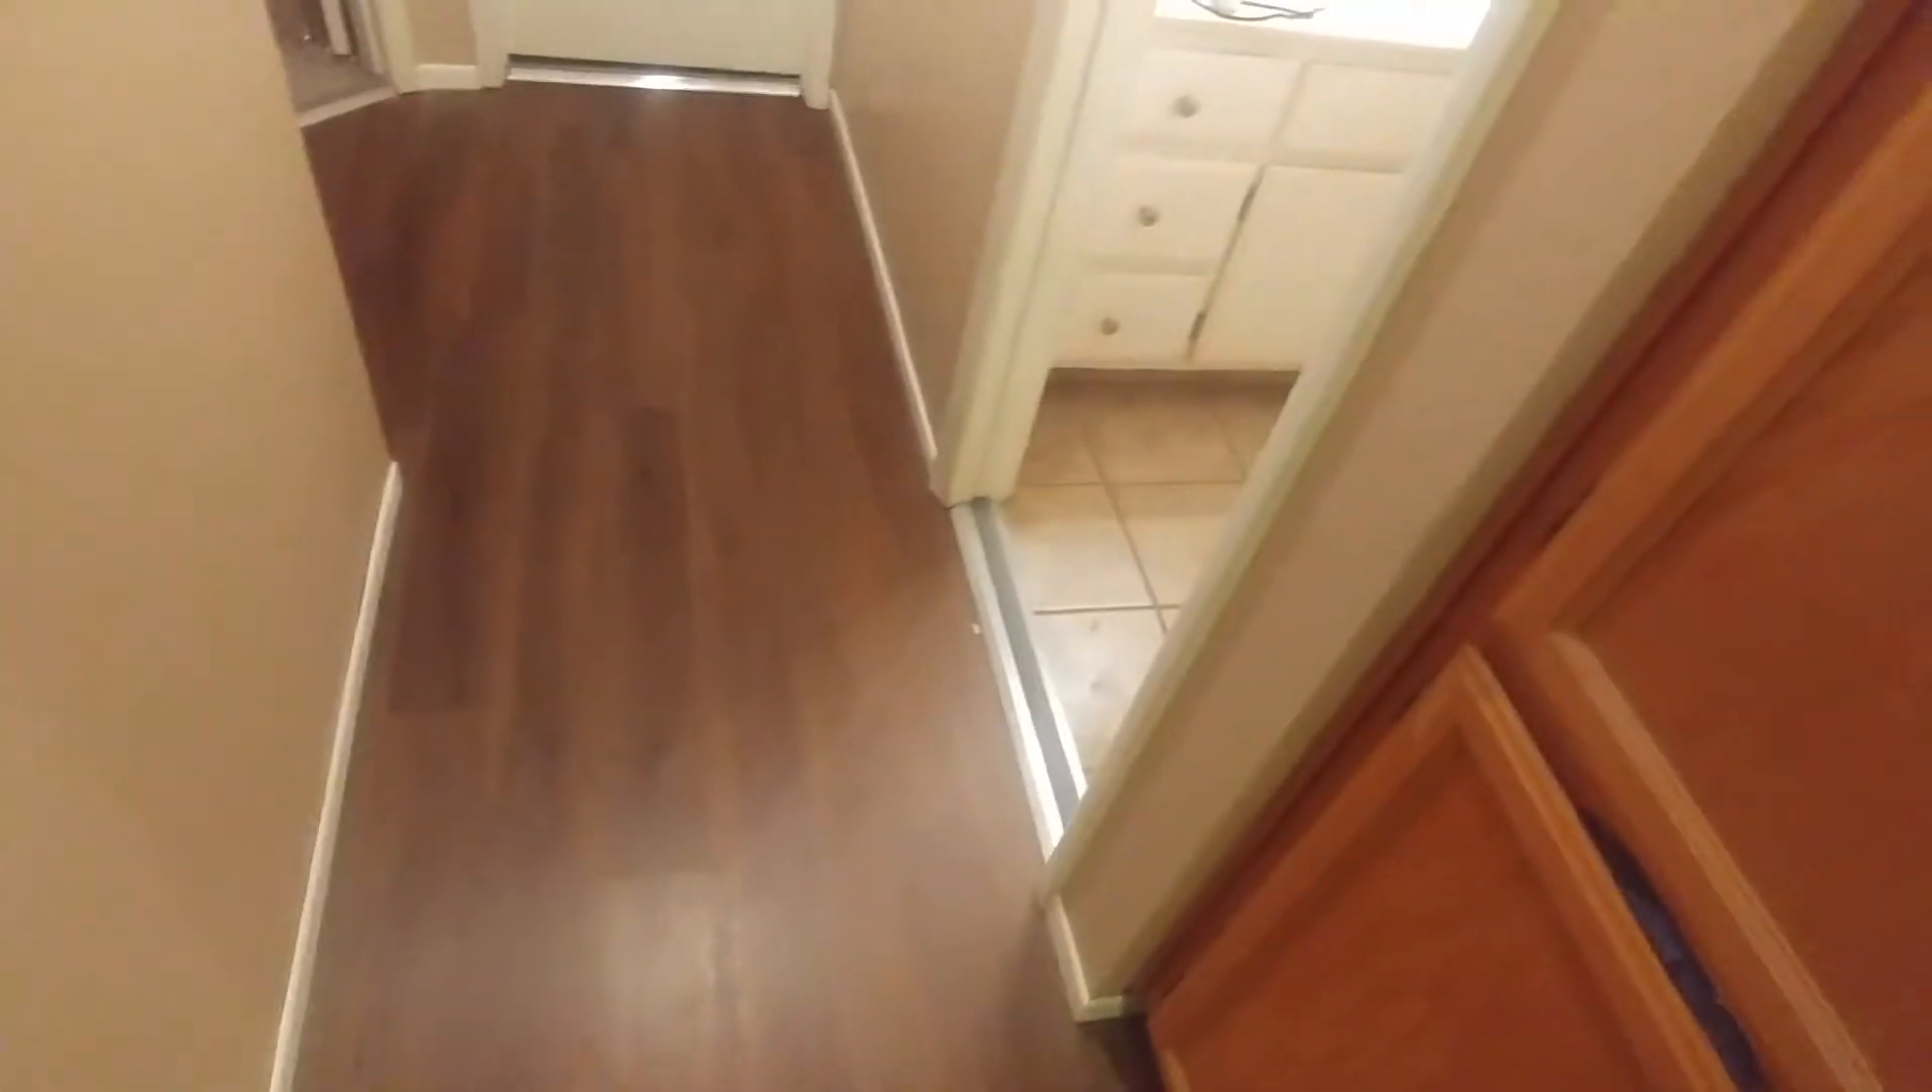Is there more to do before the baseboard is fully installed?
No.